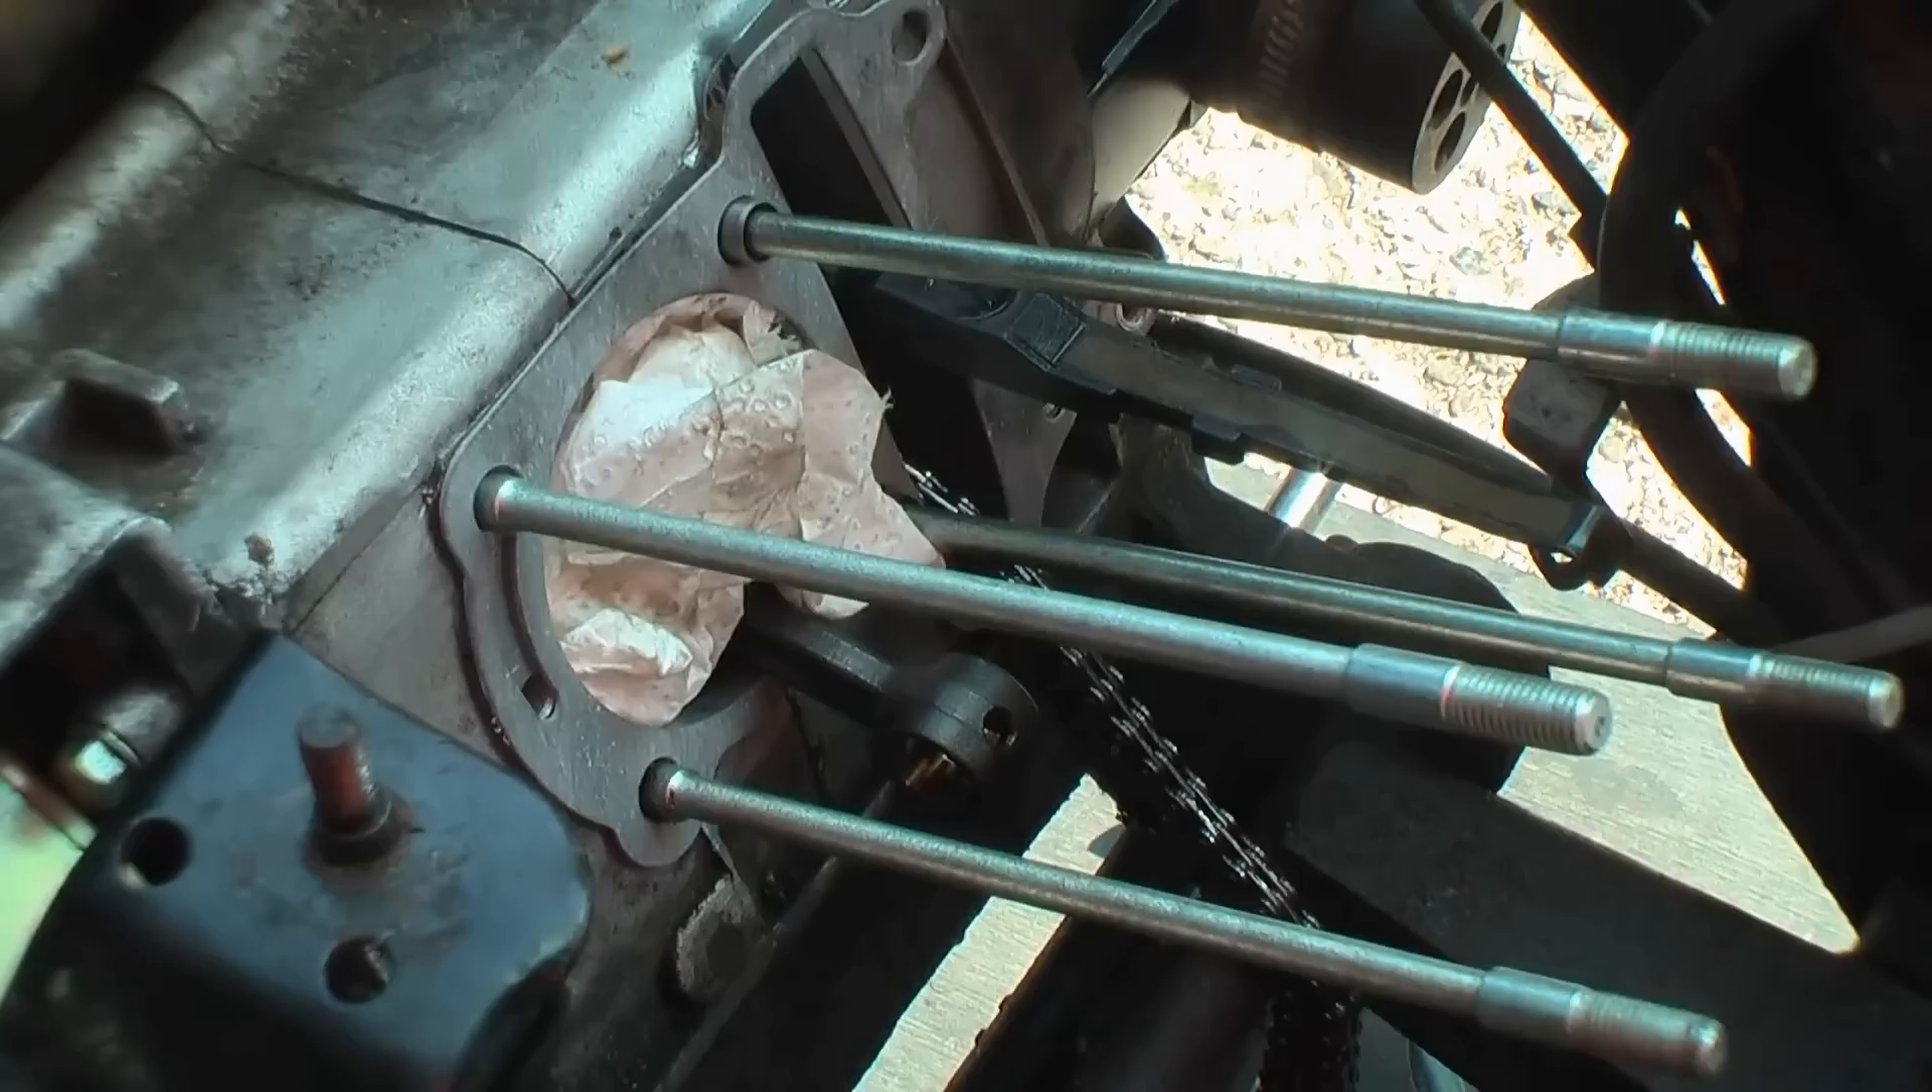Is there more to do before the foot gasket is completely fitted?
No.